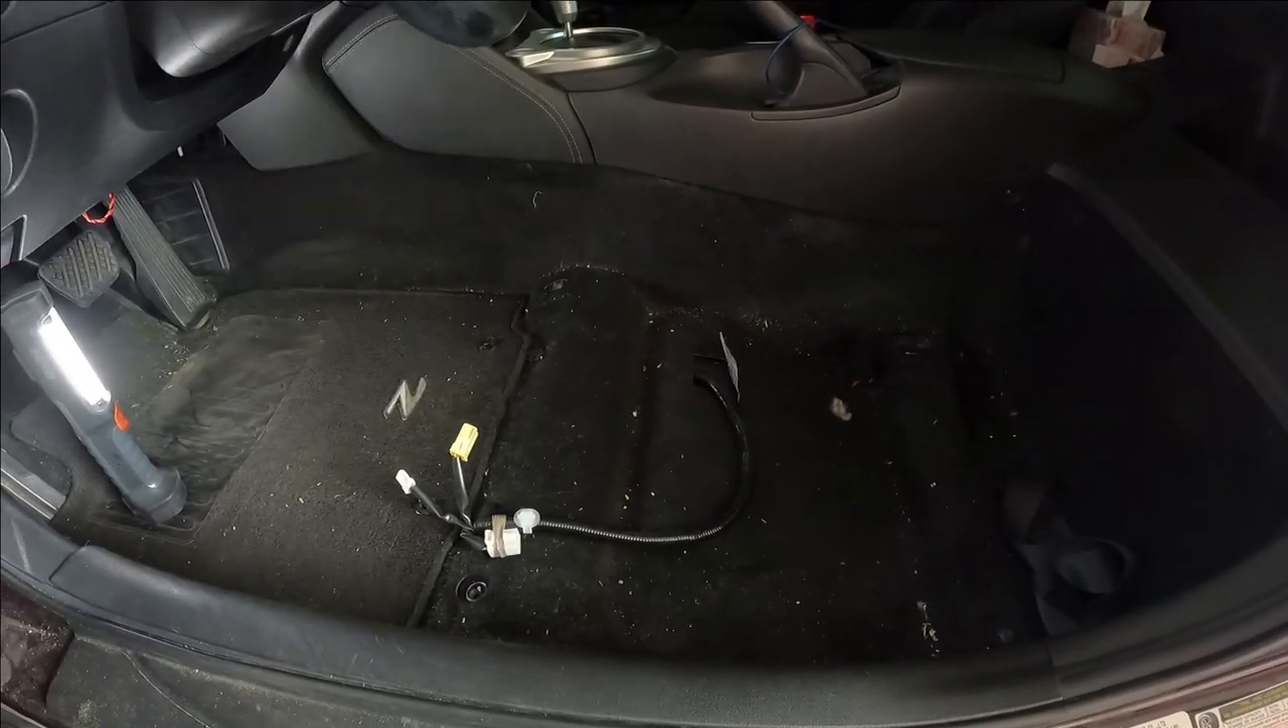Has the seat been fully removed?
Yes.